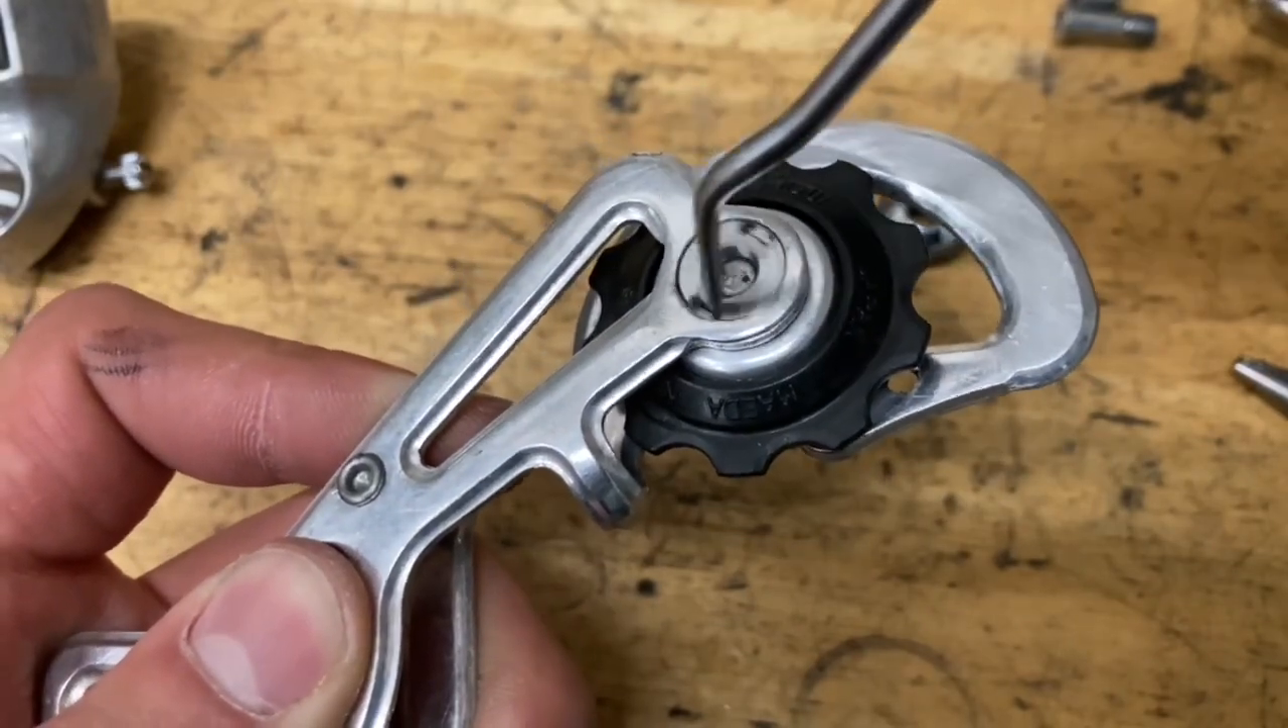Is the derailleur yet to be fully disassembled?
Yes.